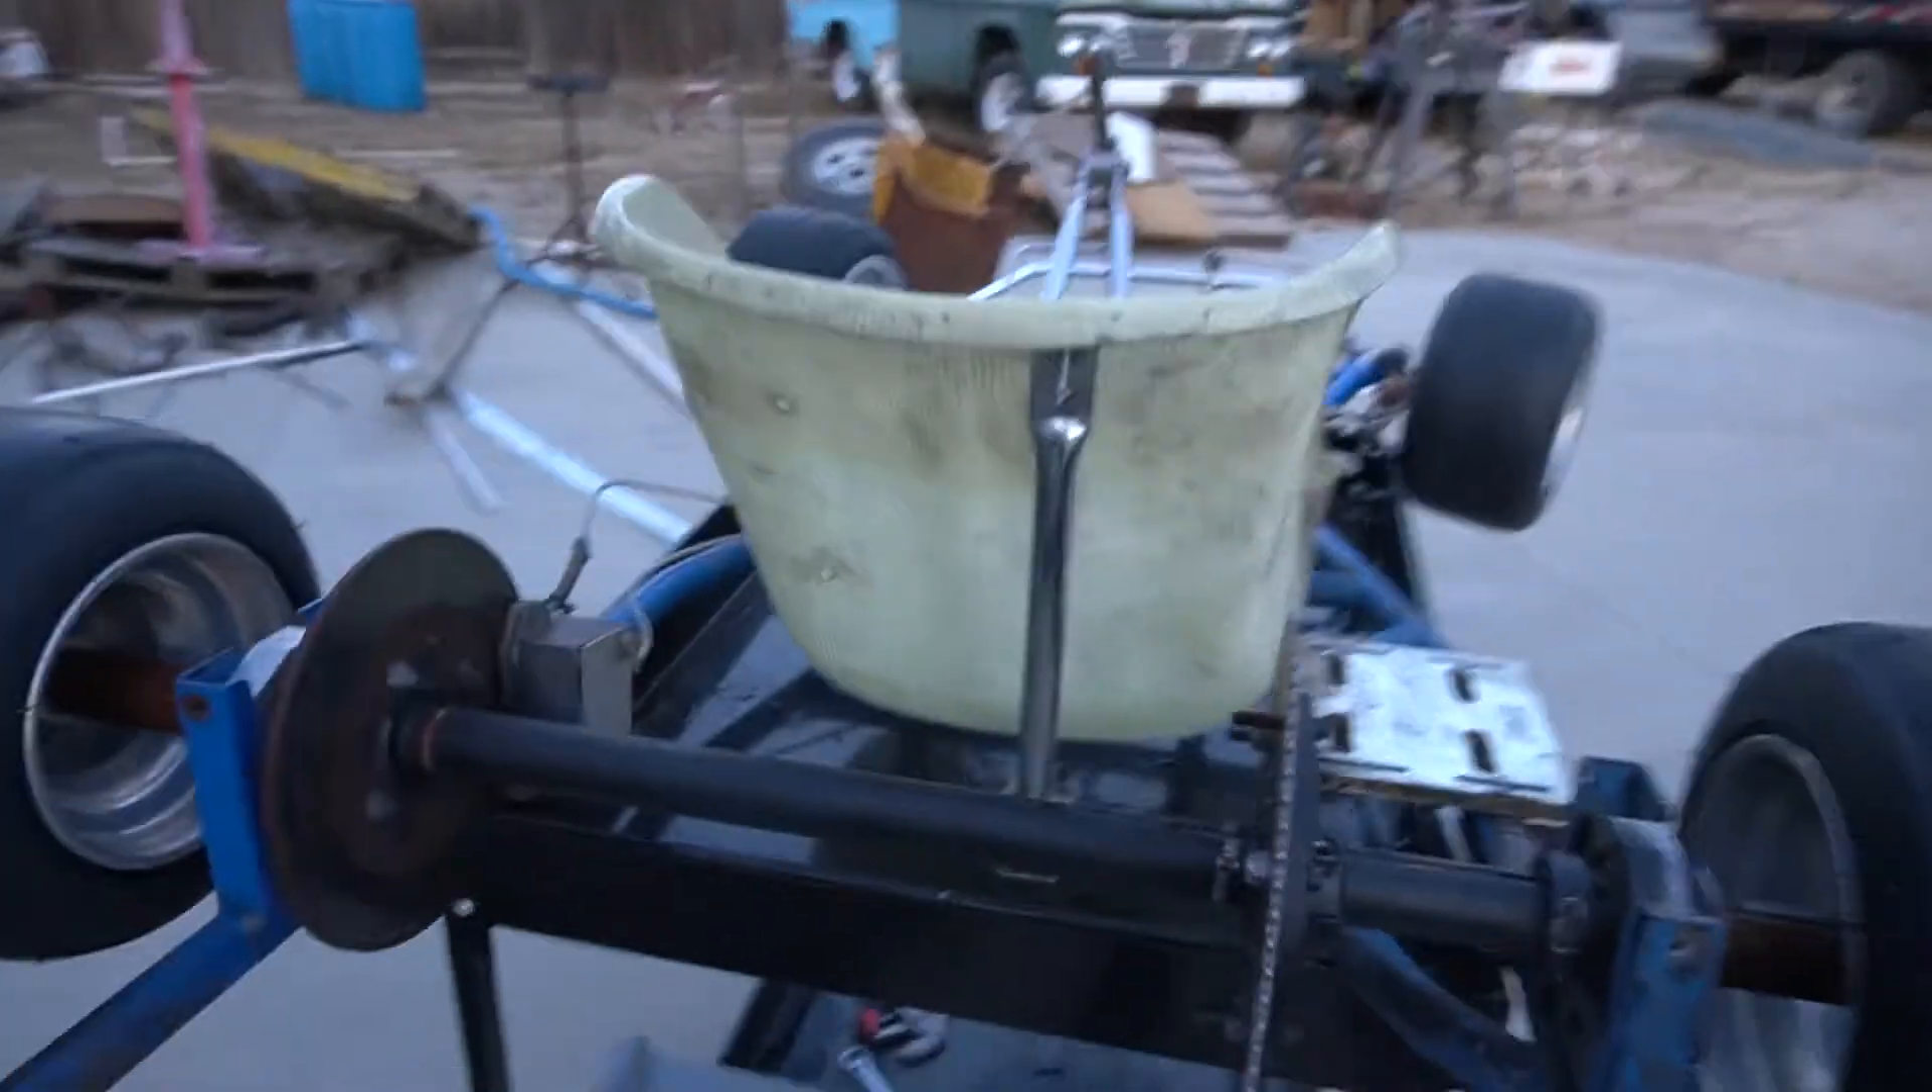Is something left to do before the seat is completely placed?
No.